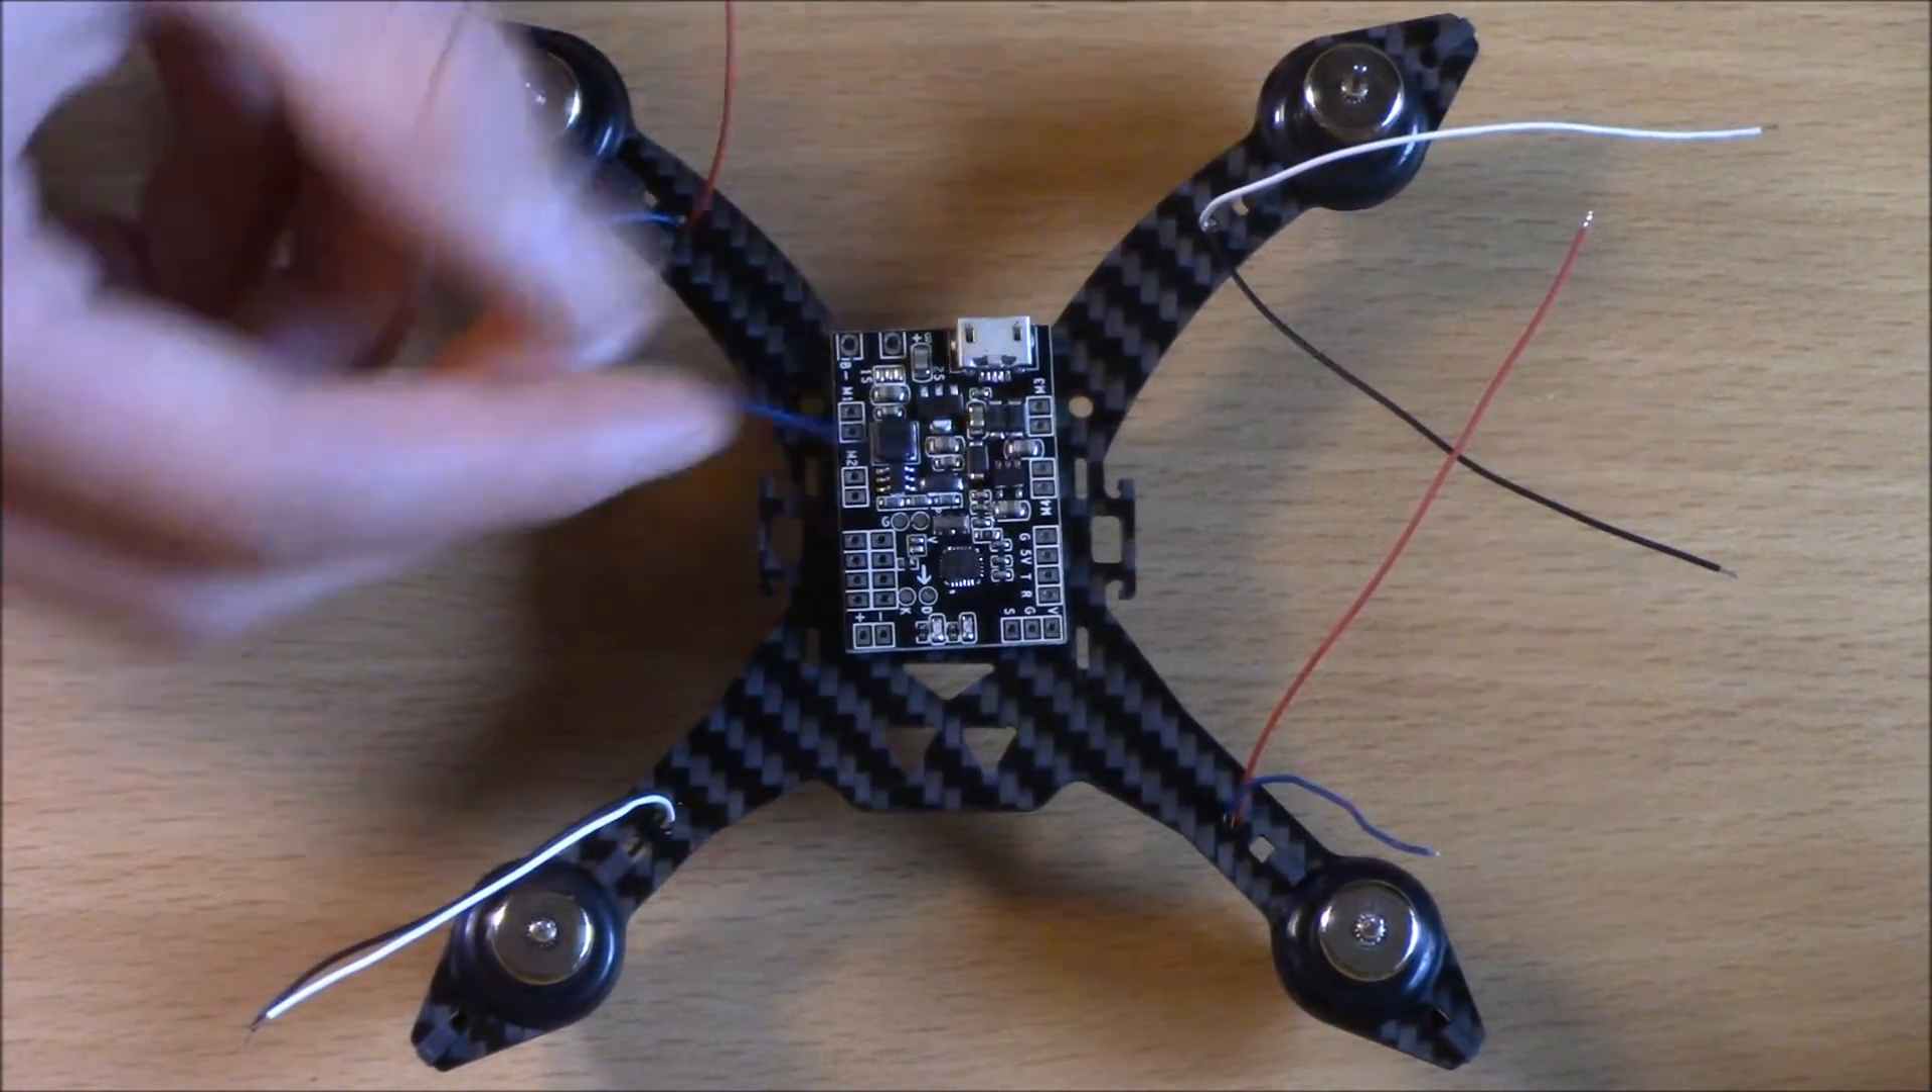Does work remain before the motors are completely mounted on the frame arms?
No.